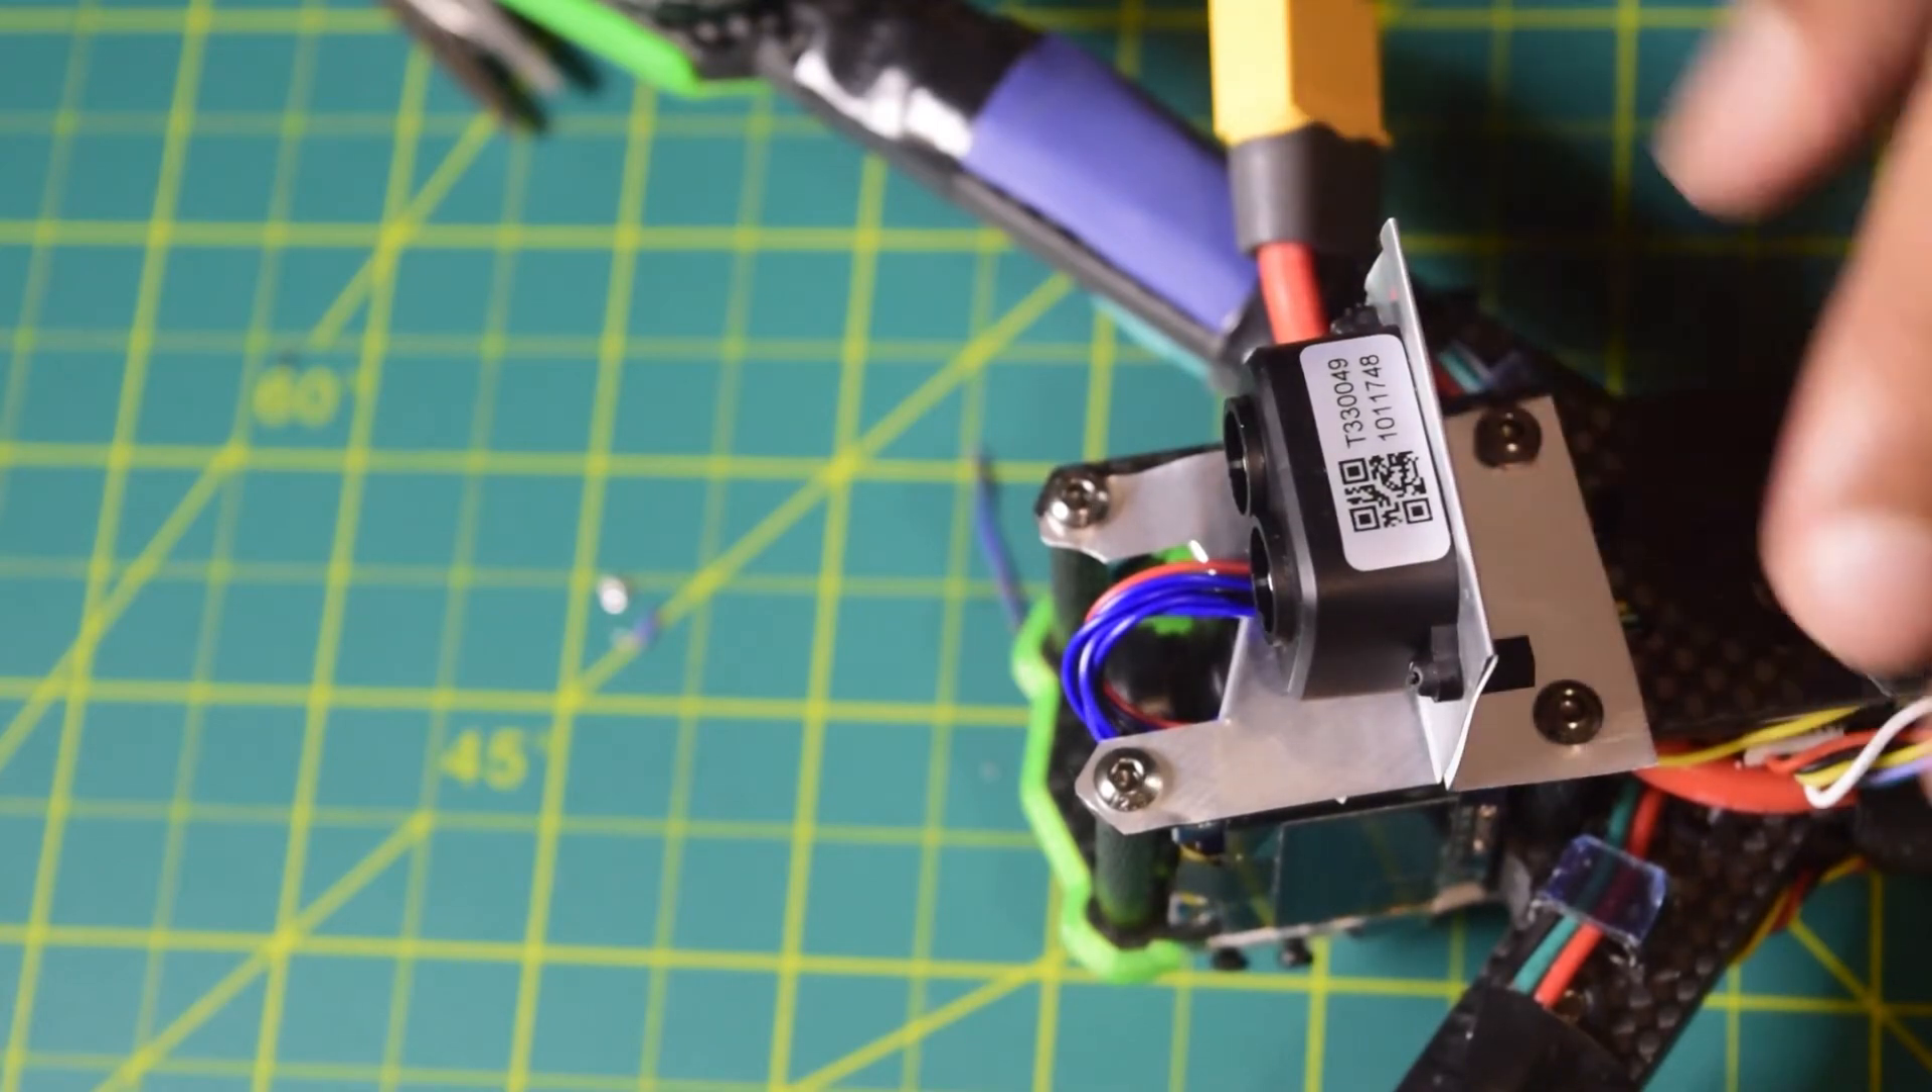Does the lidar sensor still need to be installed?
No.